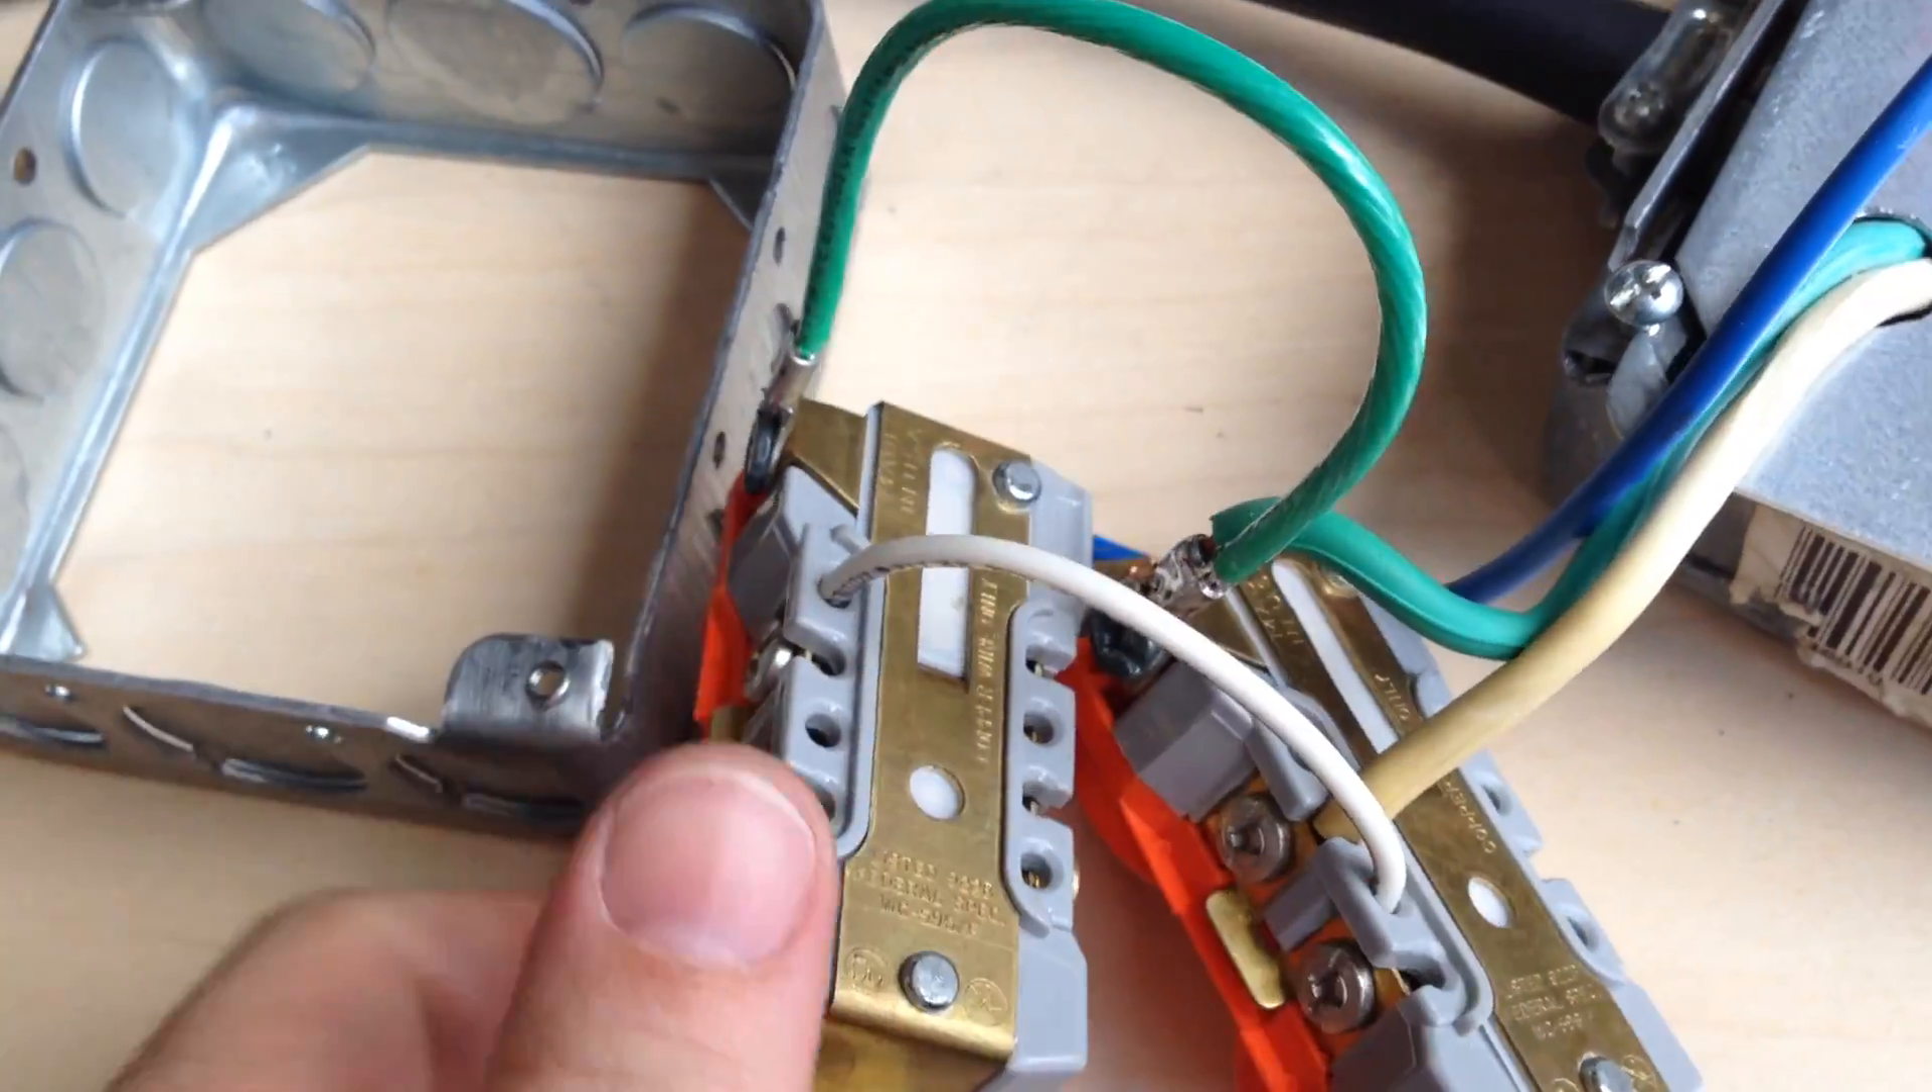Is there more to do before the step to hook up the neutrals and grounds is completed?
No.